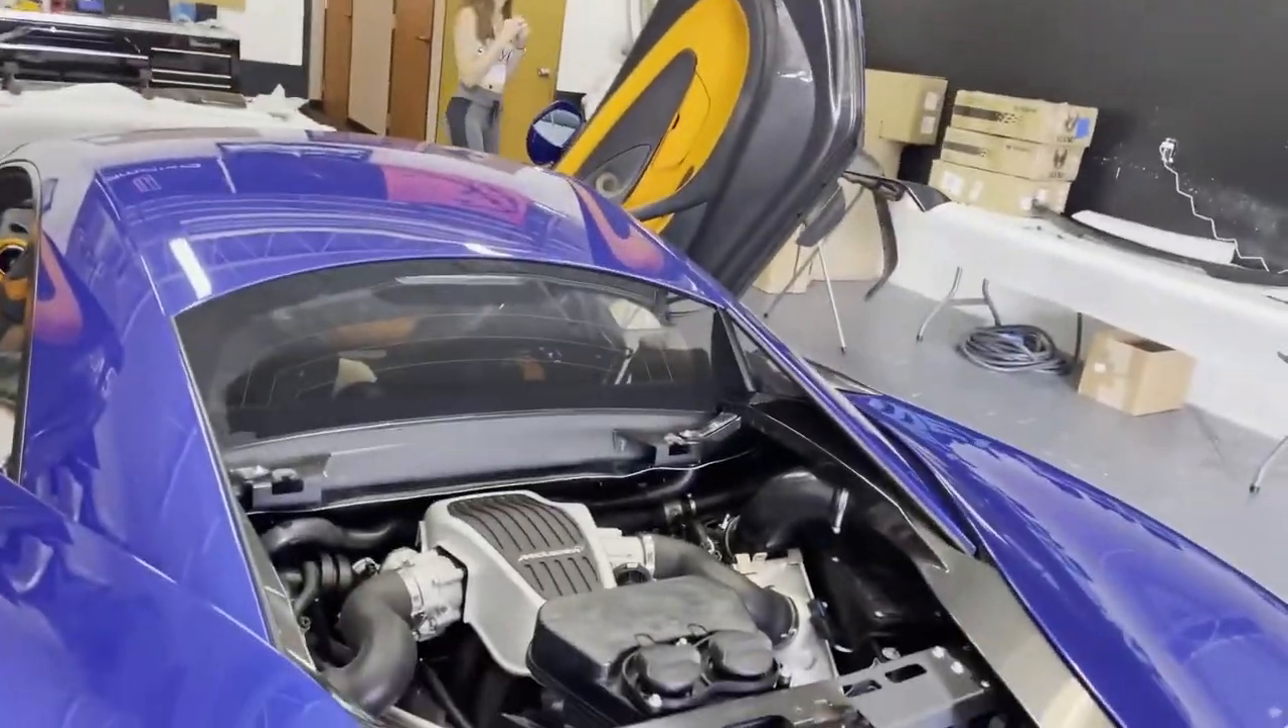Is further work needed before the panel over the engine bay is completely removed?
No.